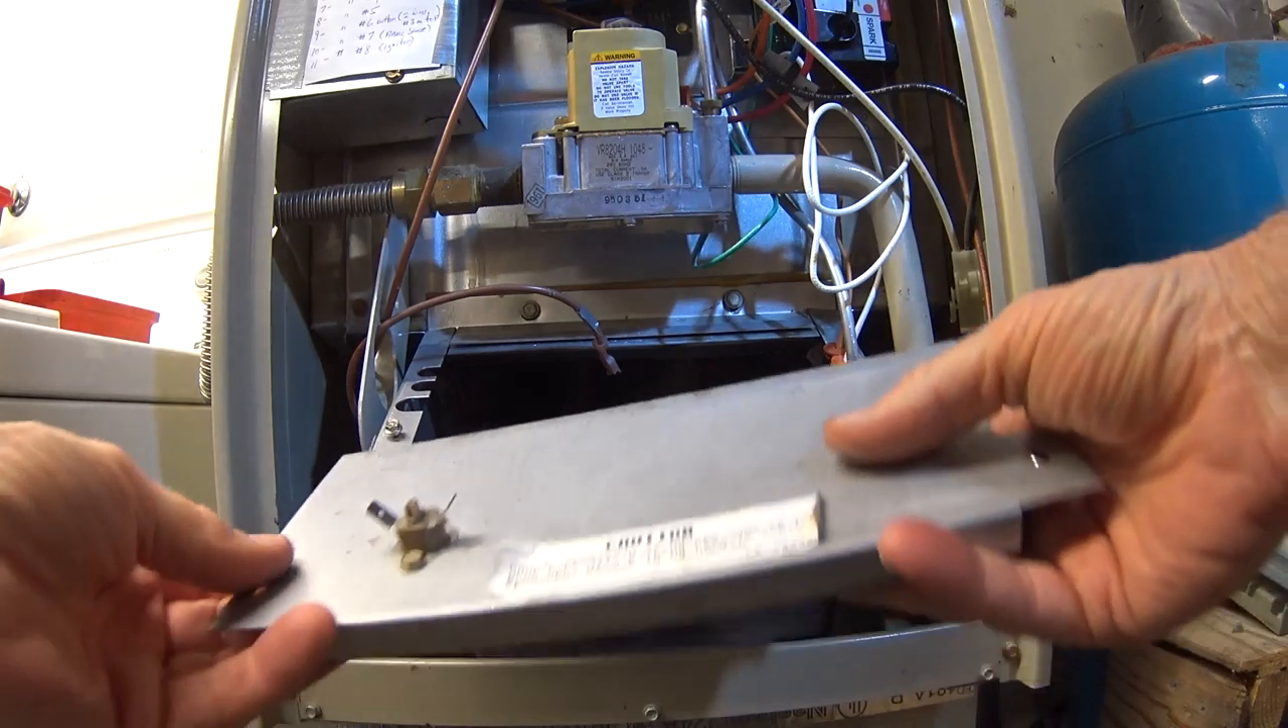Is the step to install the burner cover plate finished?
No.